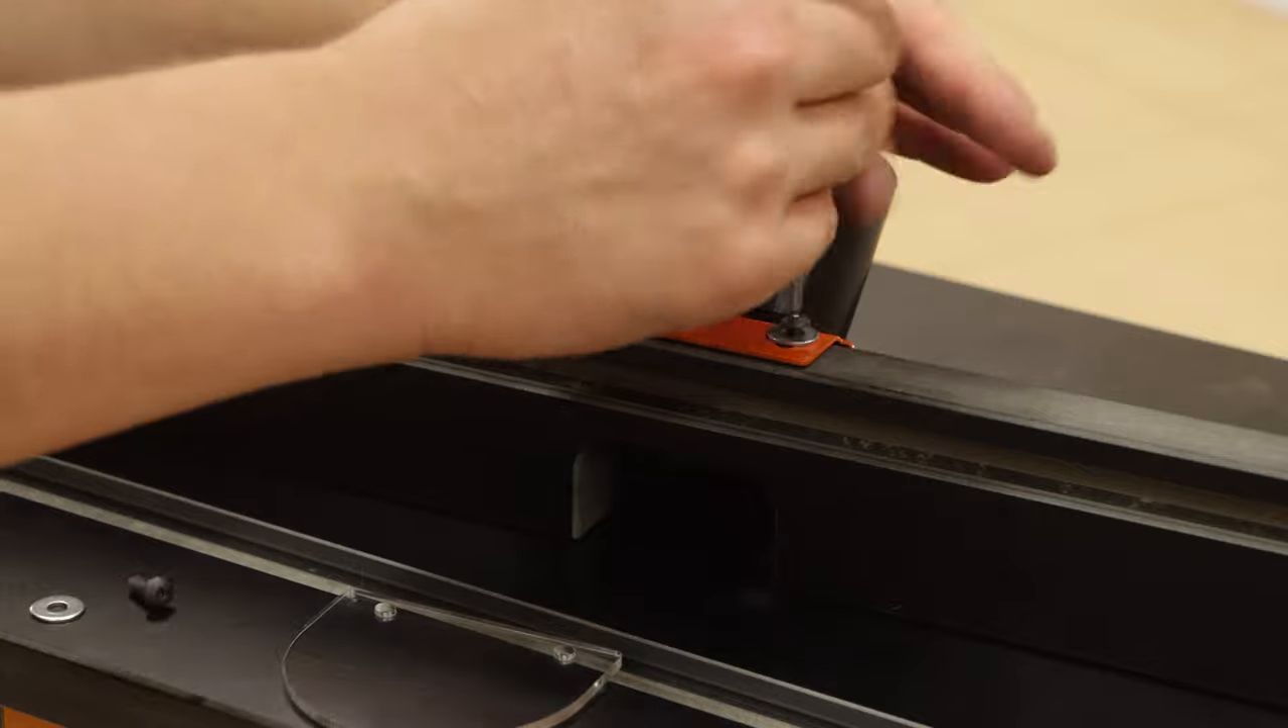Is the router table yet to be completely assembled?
Yes.